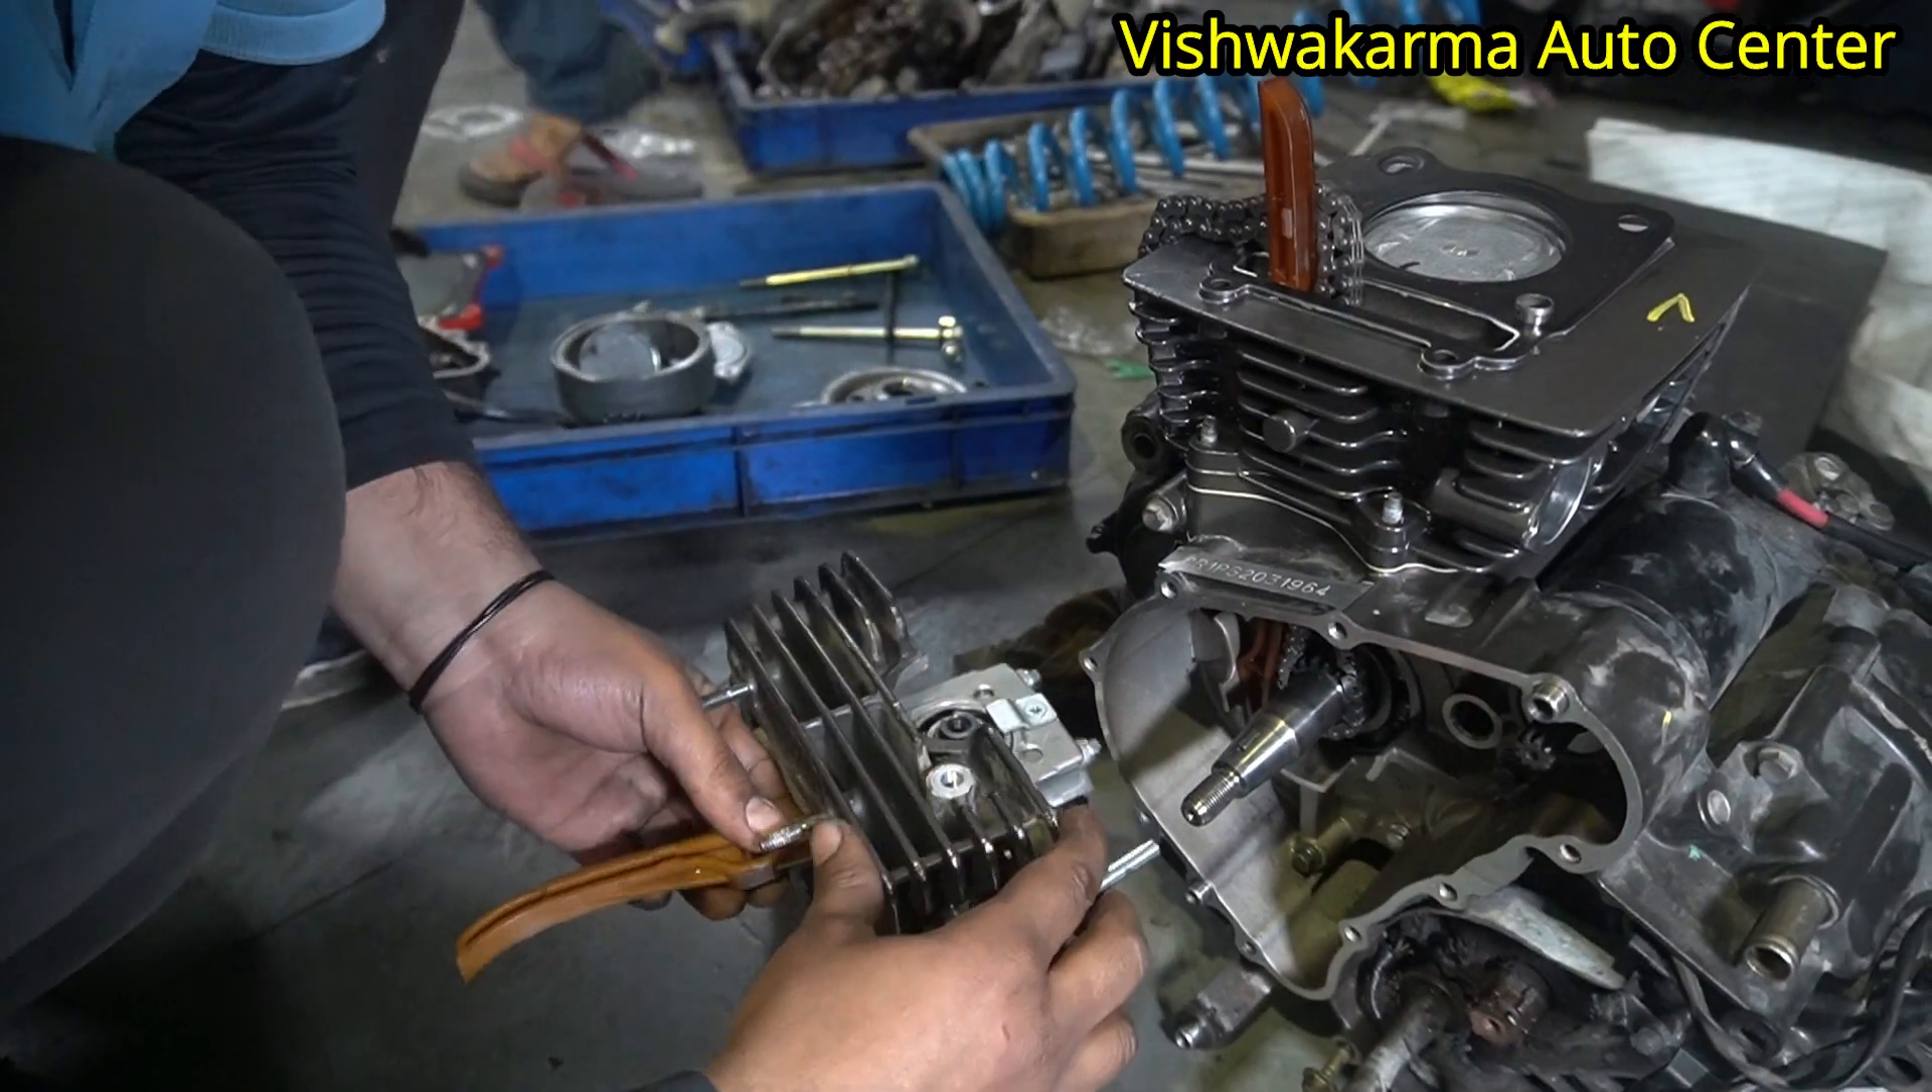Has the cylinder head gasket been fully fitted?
Yes.